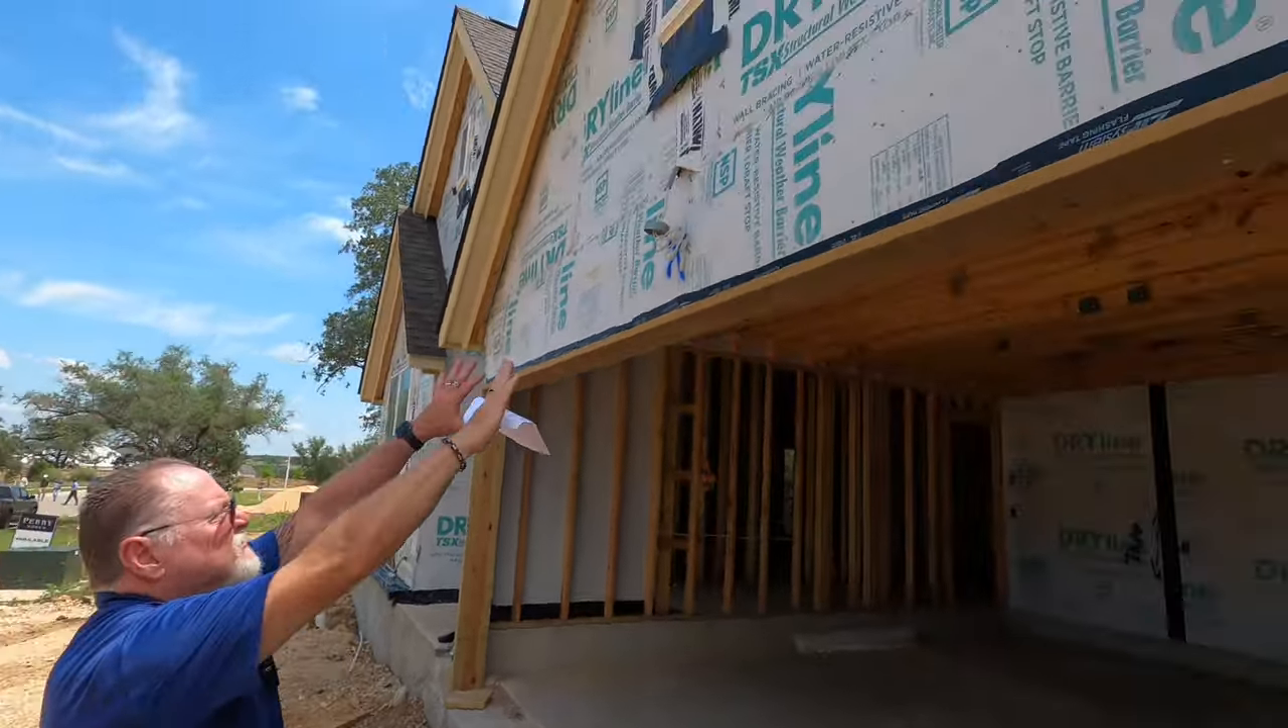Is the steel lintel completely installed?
No.